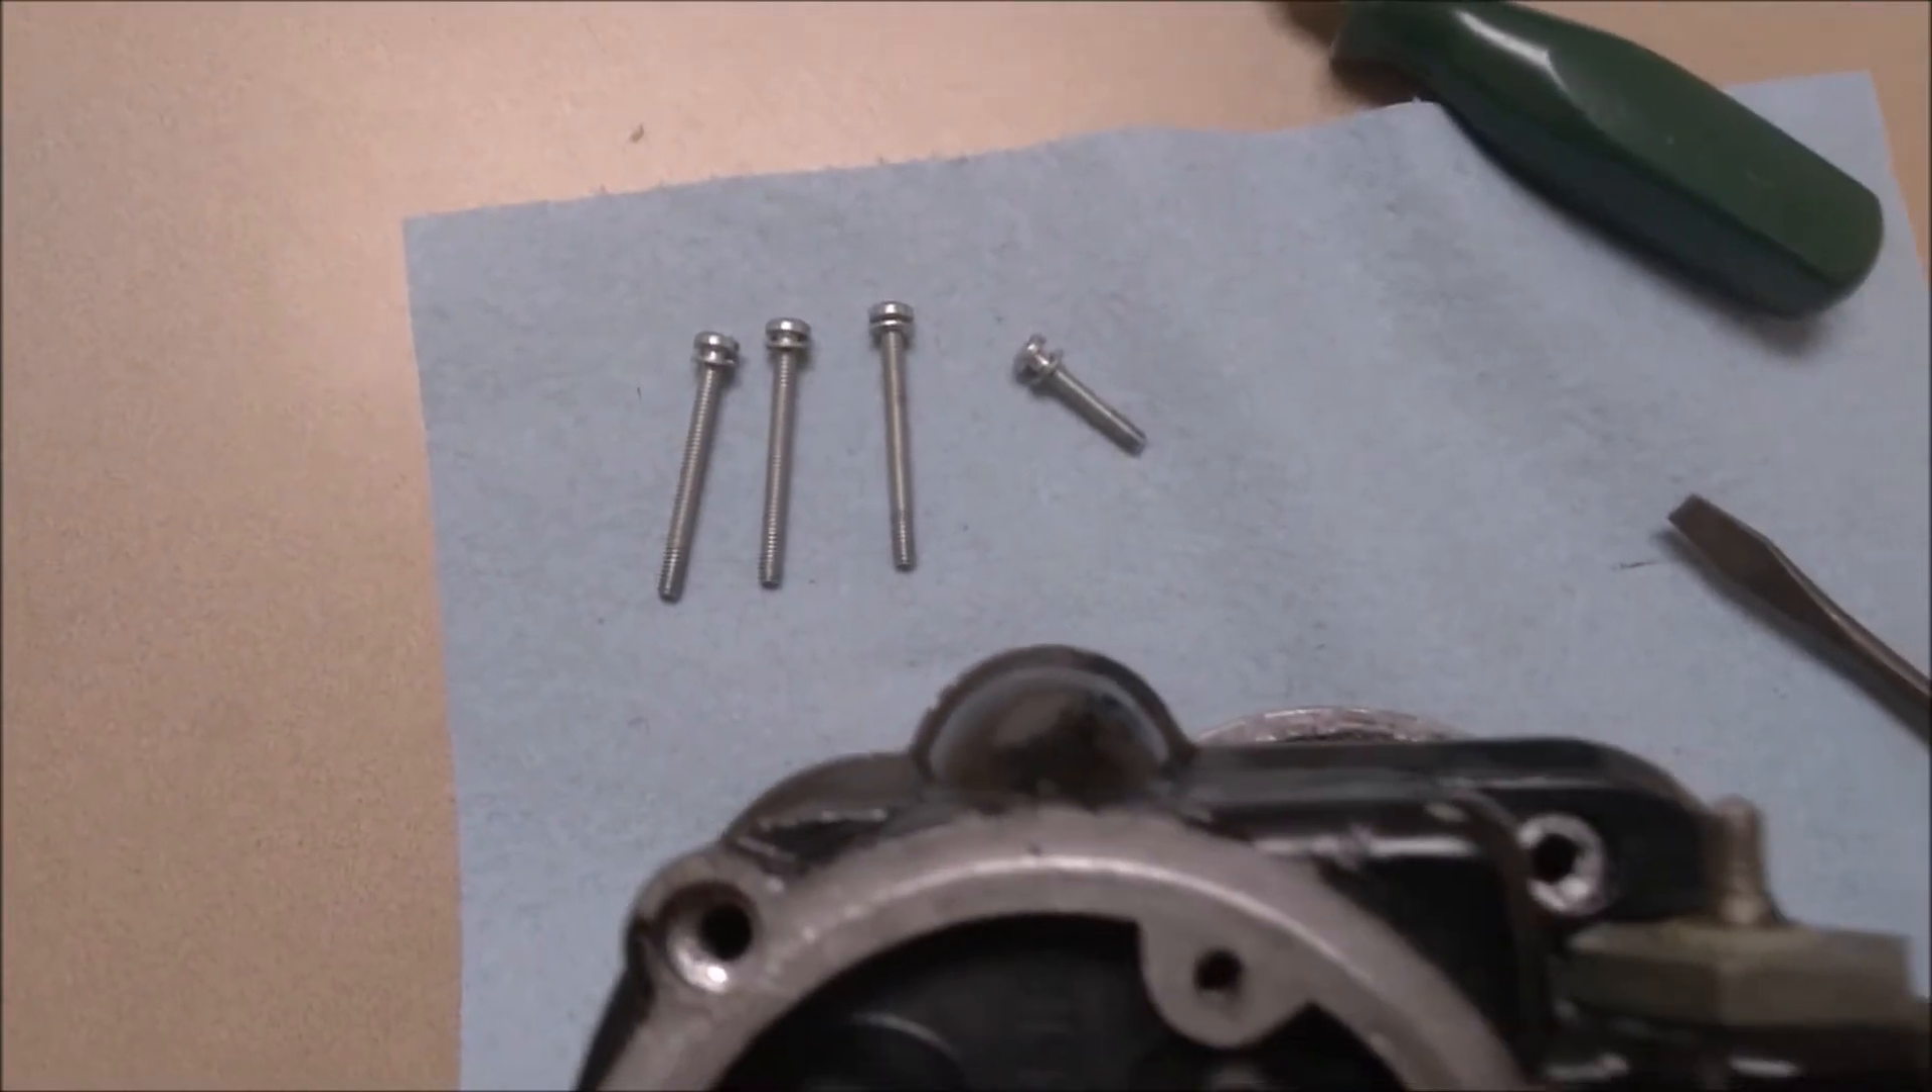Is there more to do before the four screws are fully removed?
No.